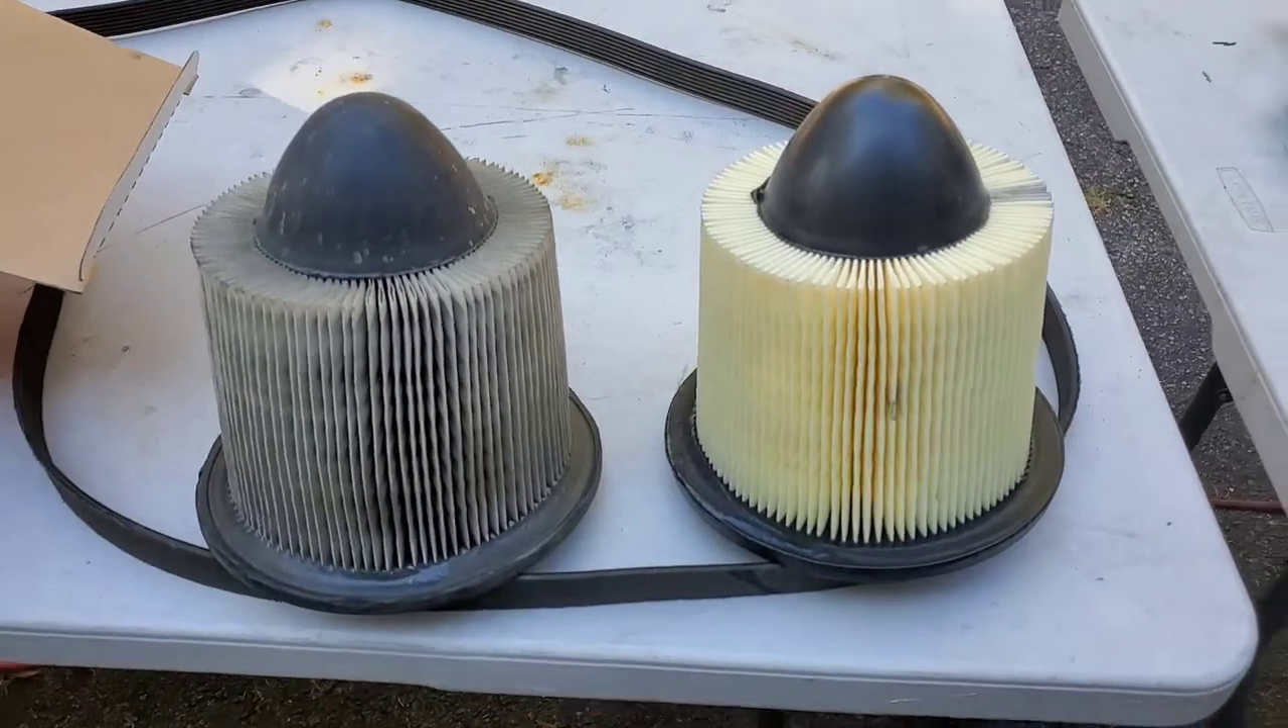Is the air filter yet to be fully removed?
No.